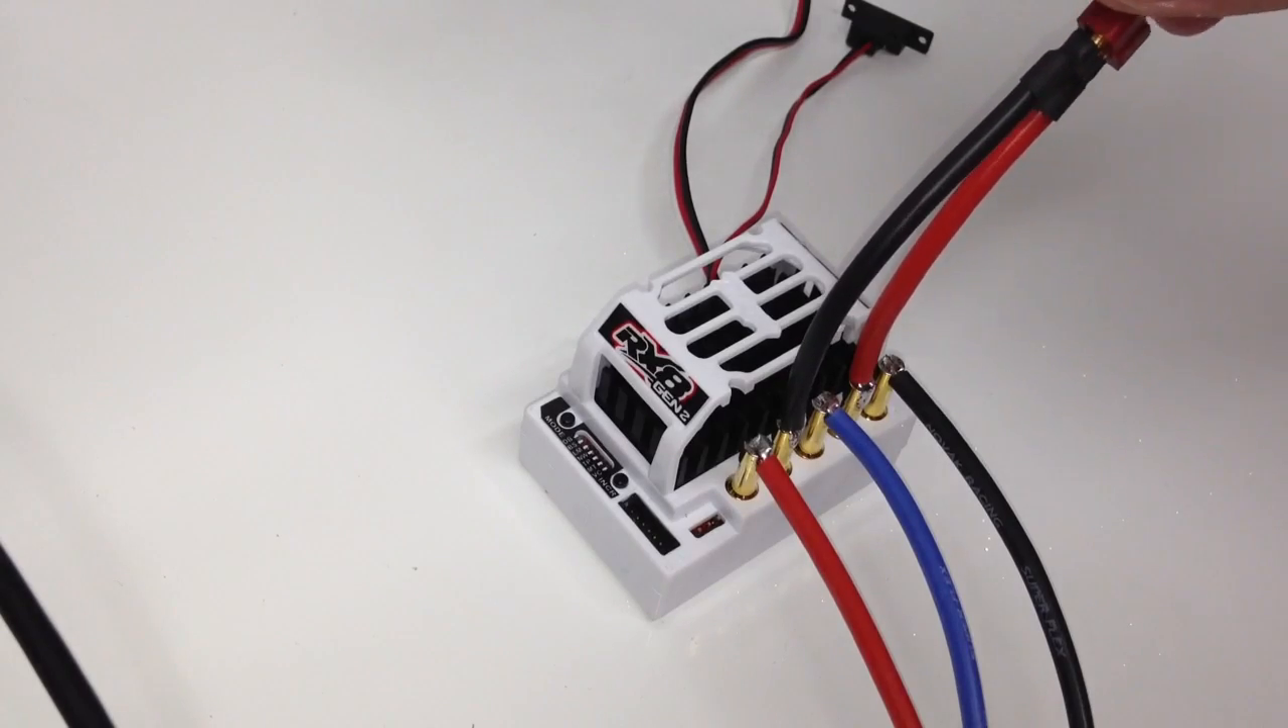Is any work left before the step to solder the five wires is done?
No.